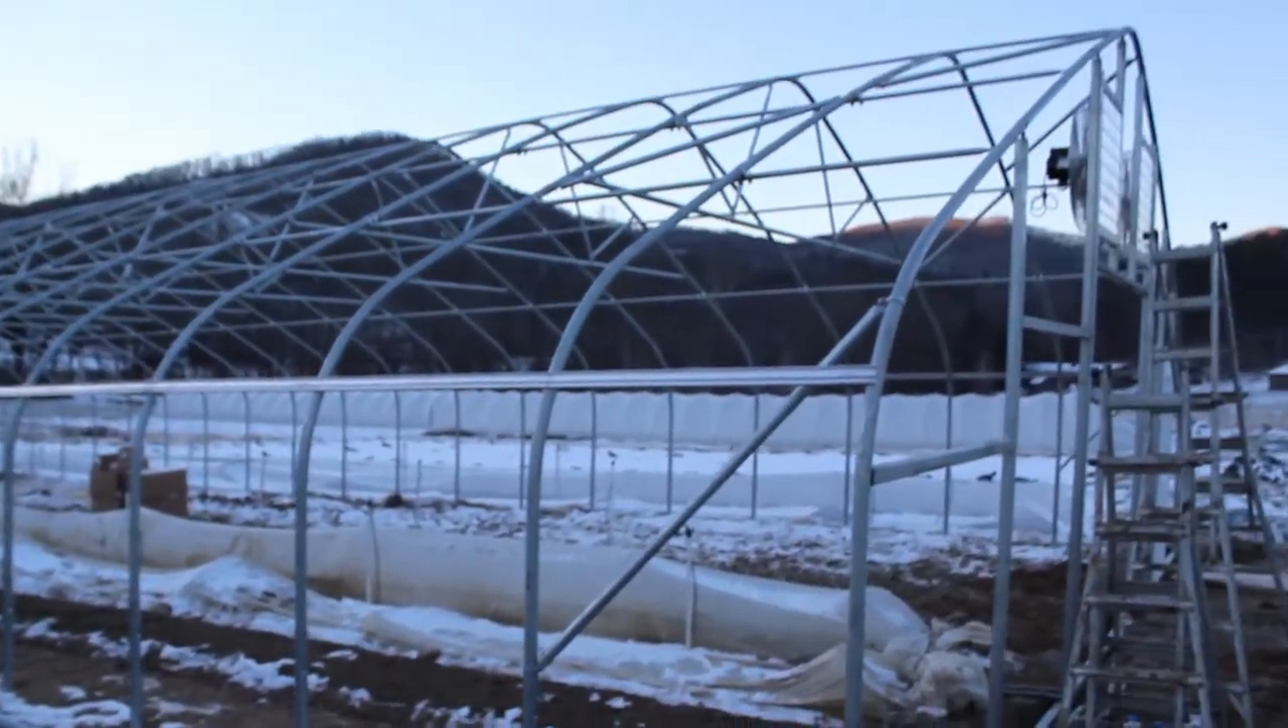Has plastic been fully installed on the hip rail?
No.